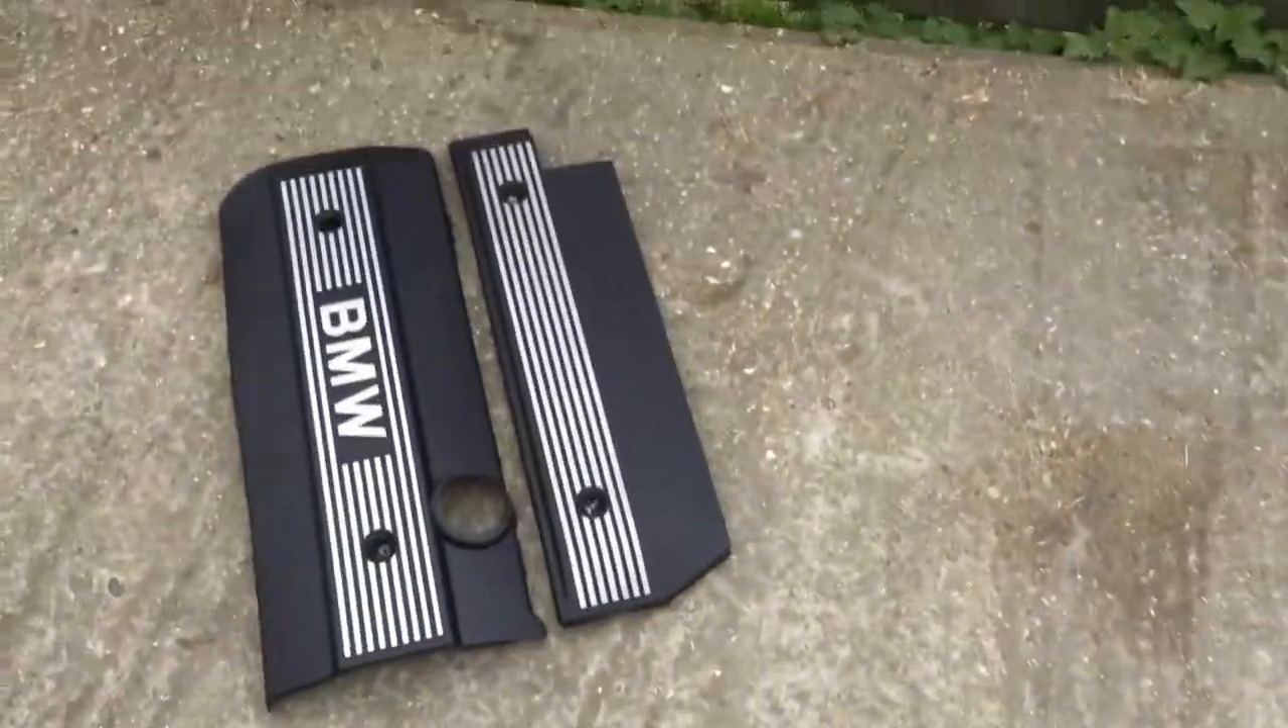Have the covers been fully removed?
Yes.